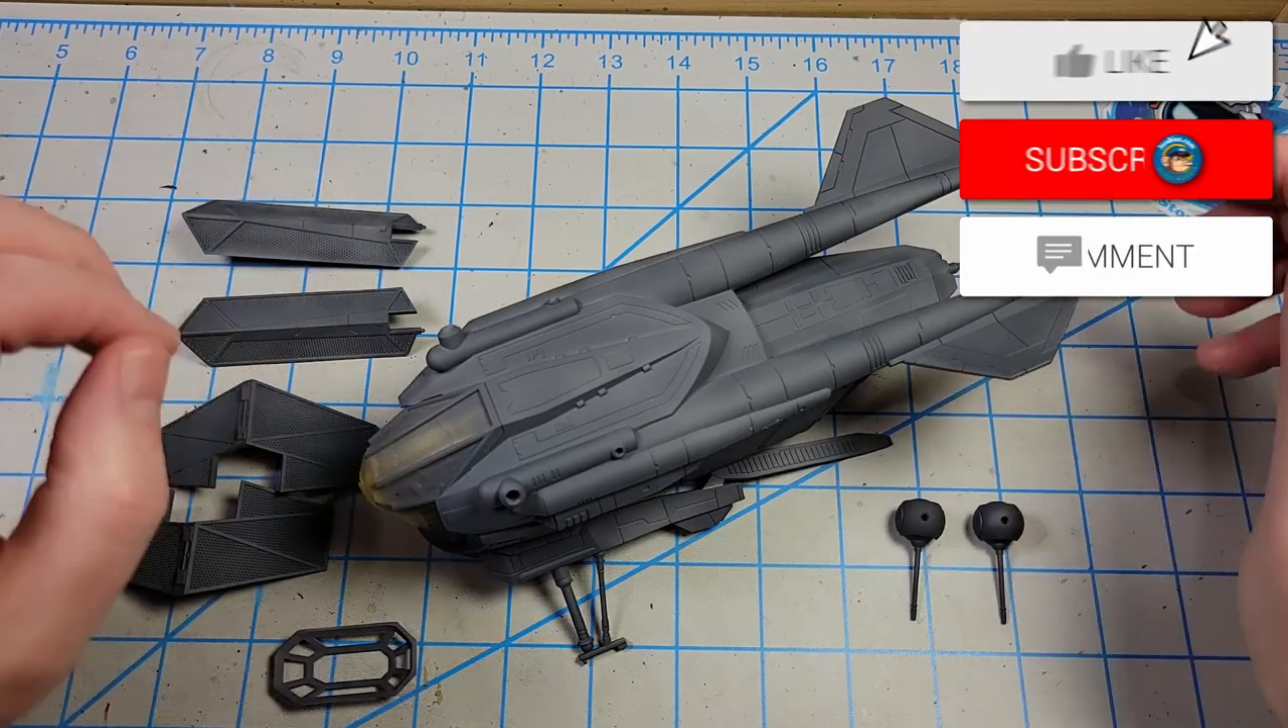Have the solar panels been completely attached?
No.